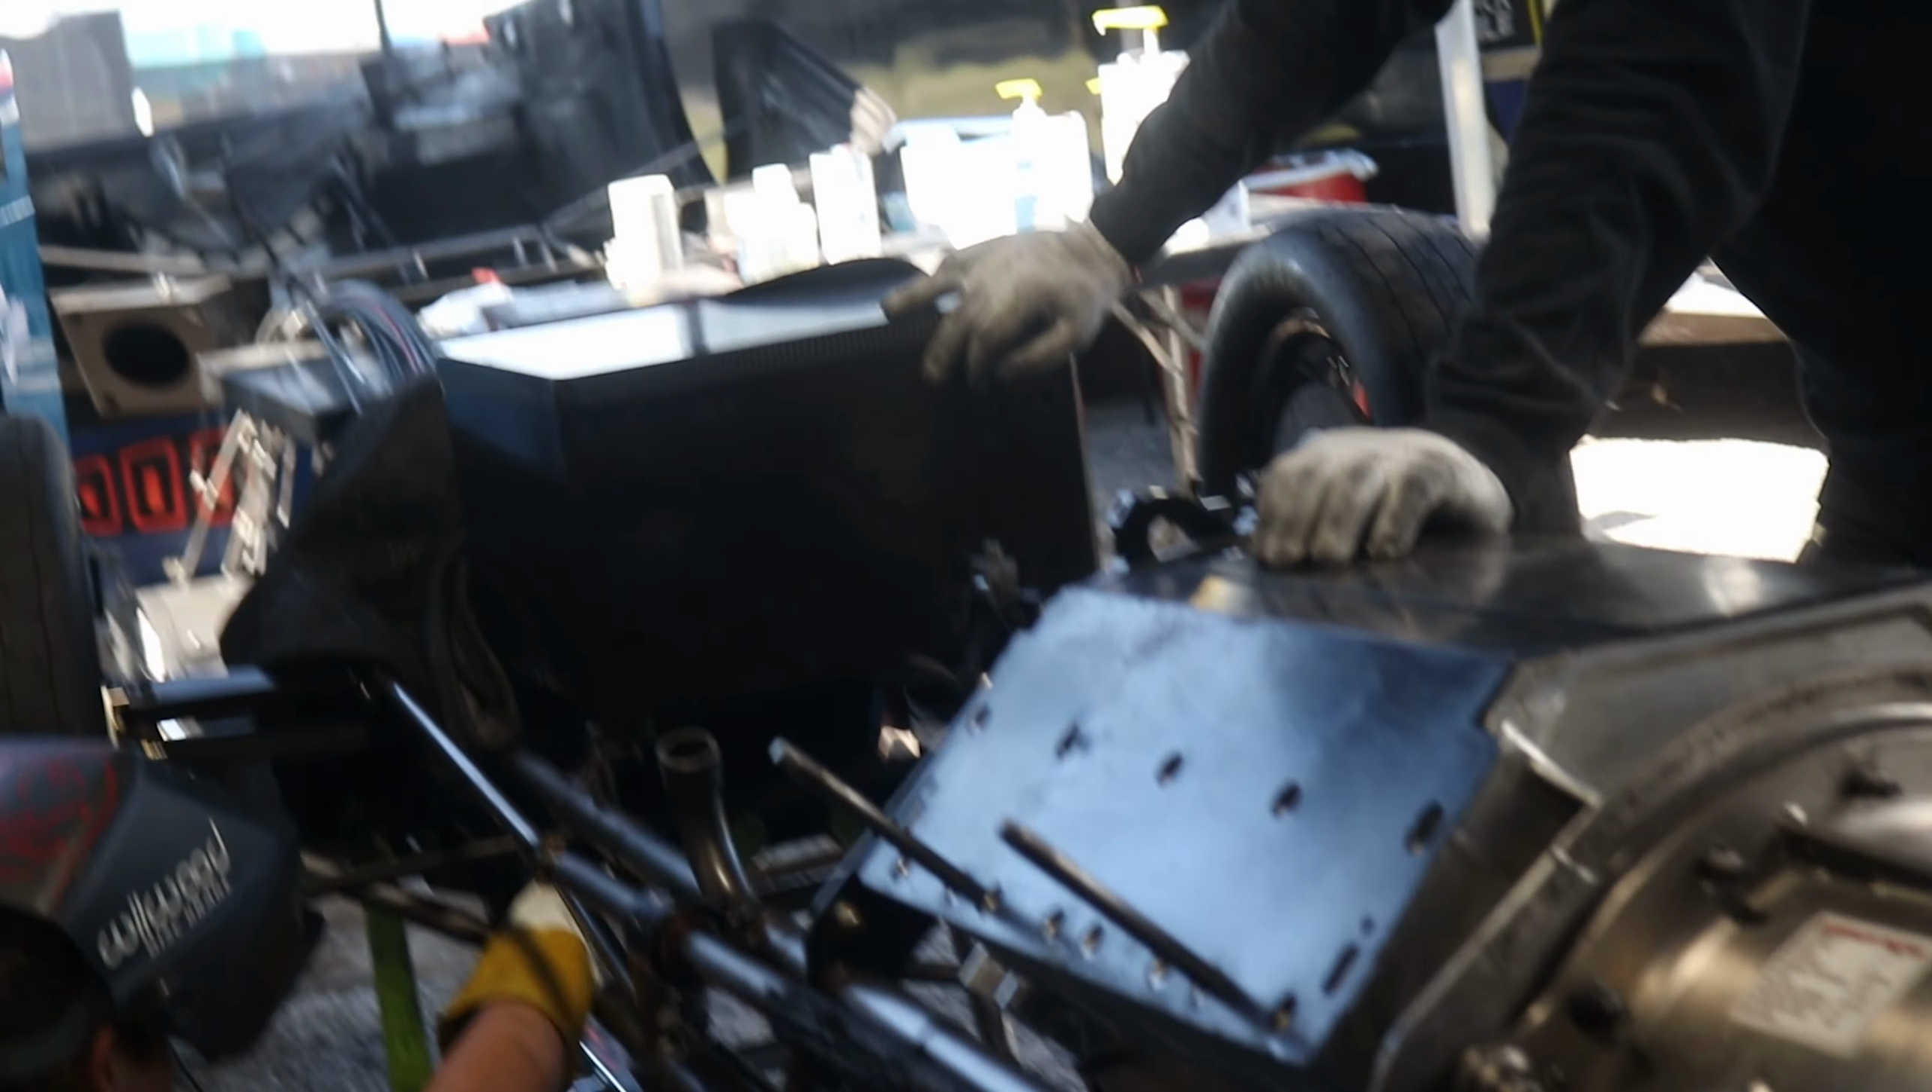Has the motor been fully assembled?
No.